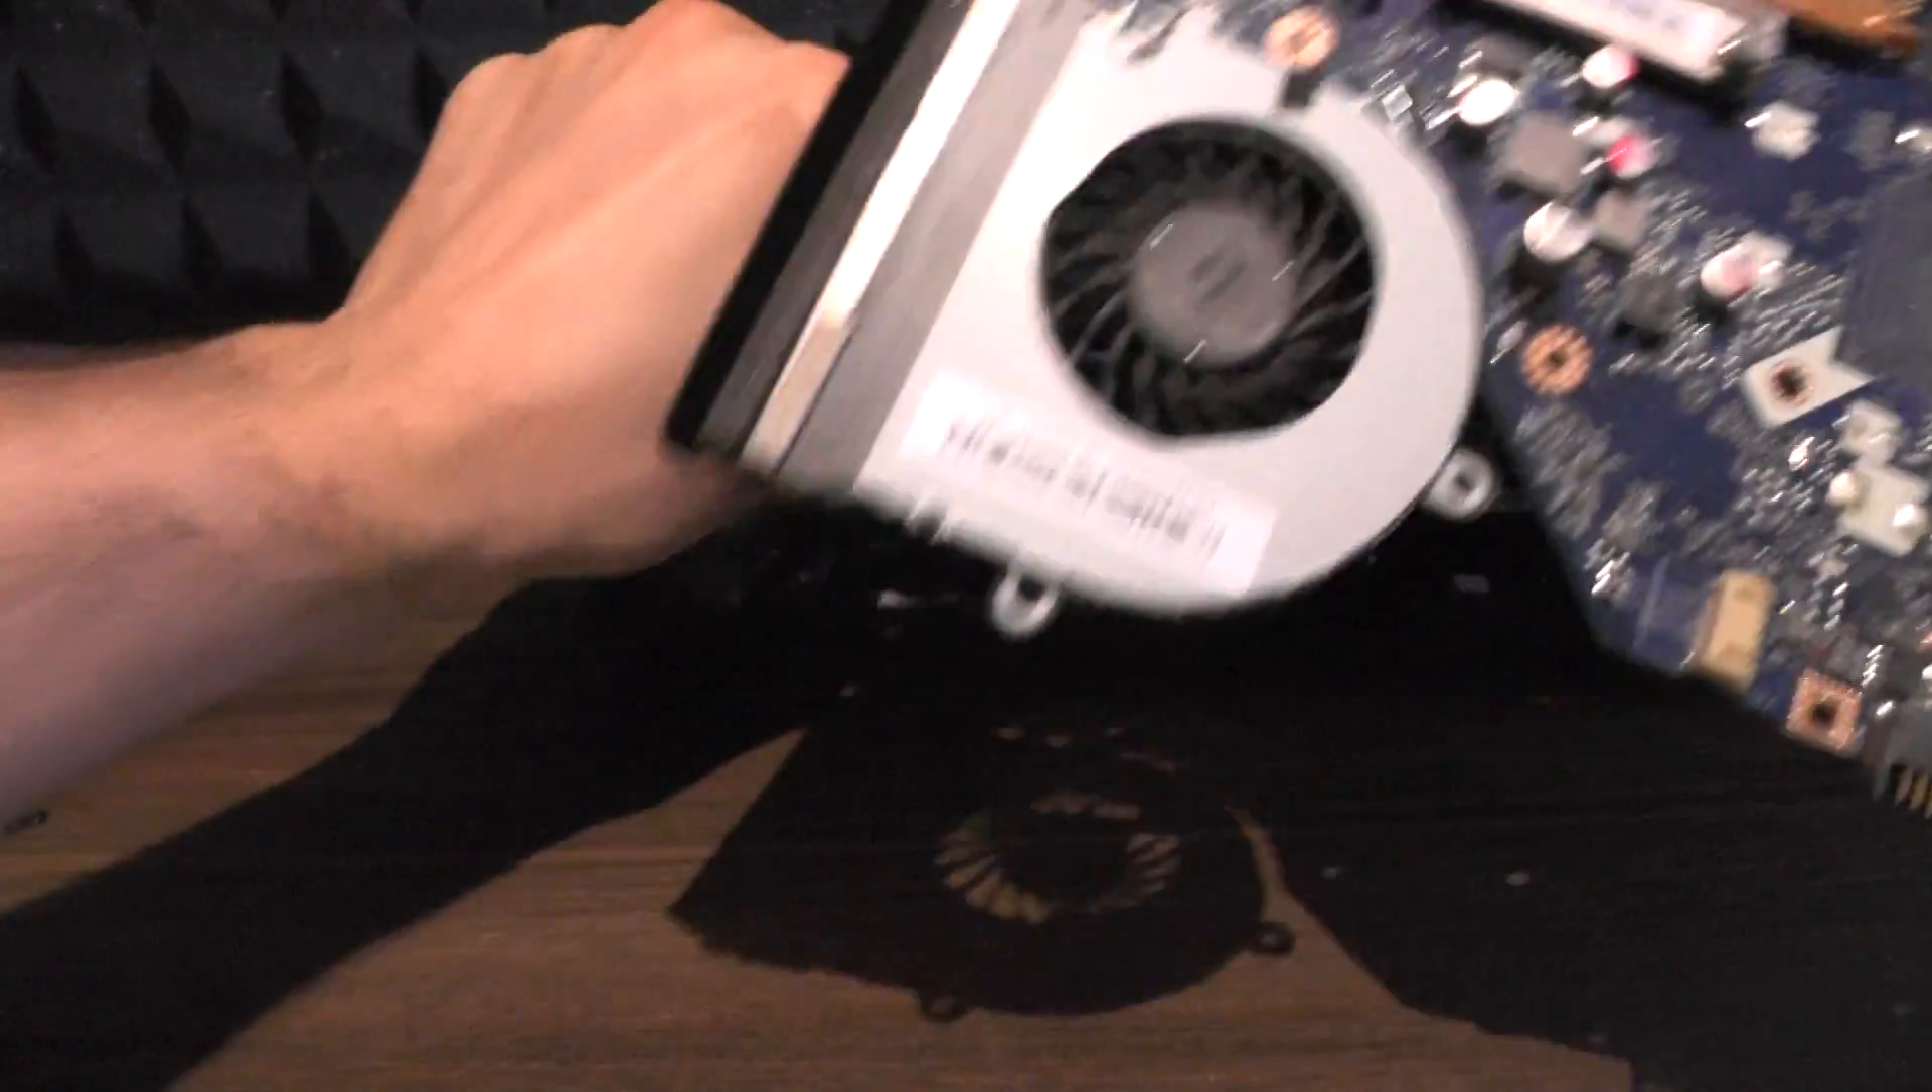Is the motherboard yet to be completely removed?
No.